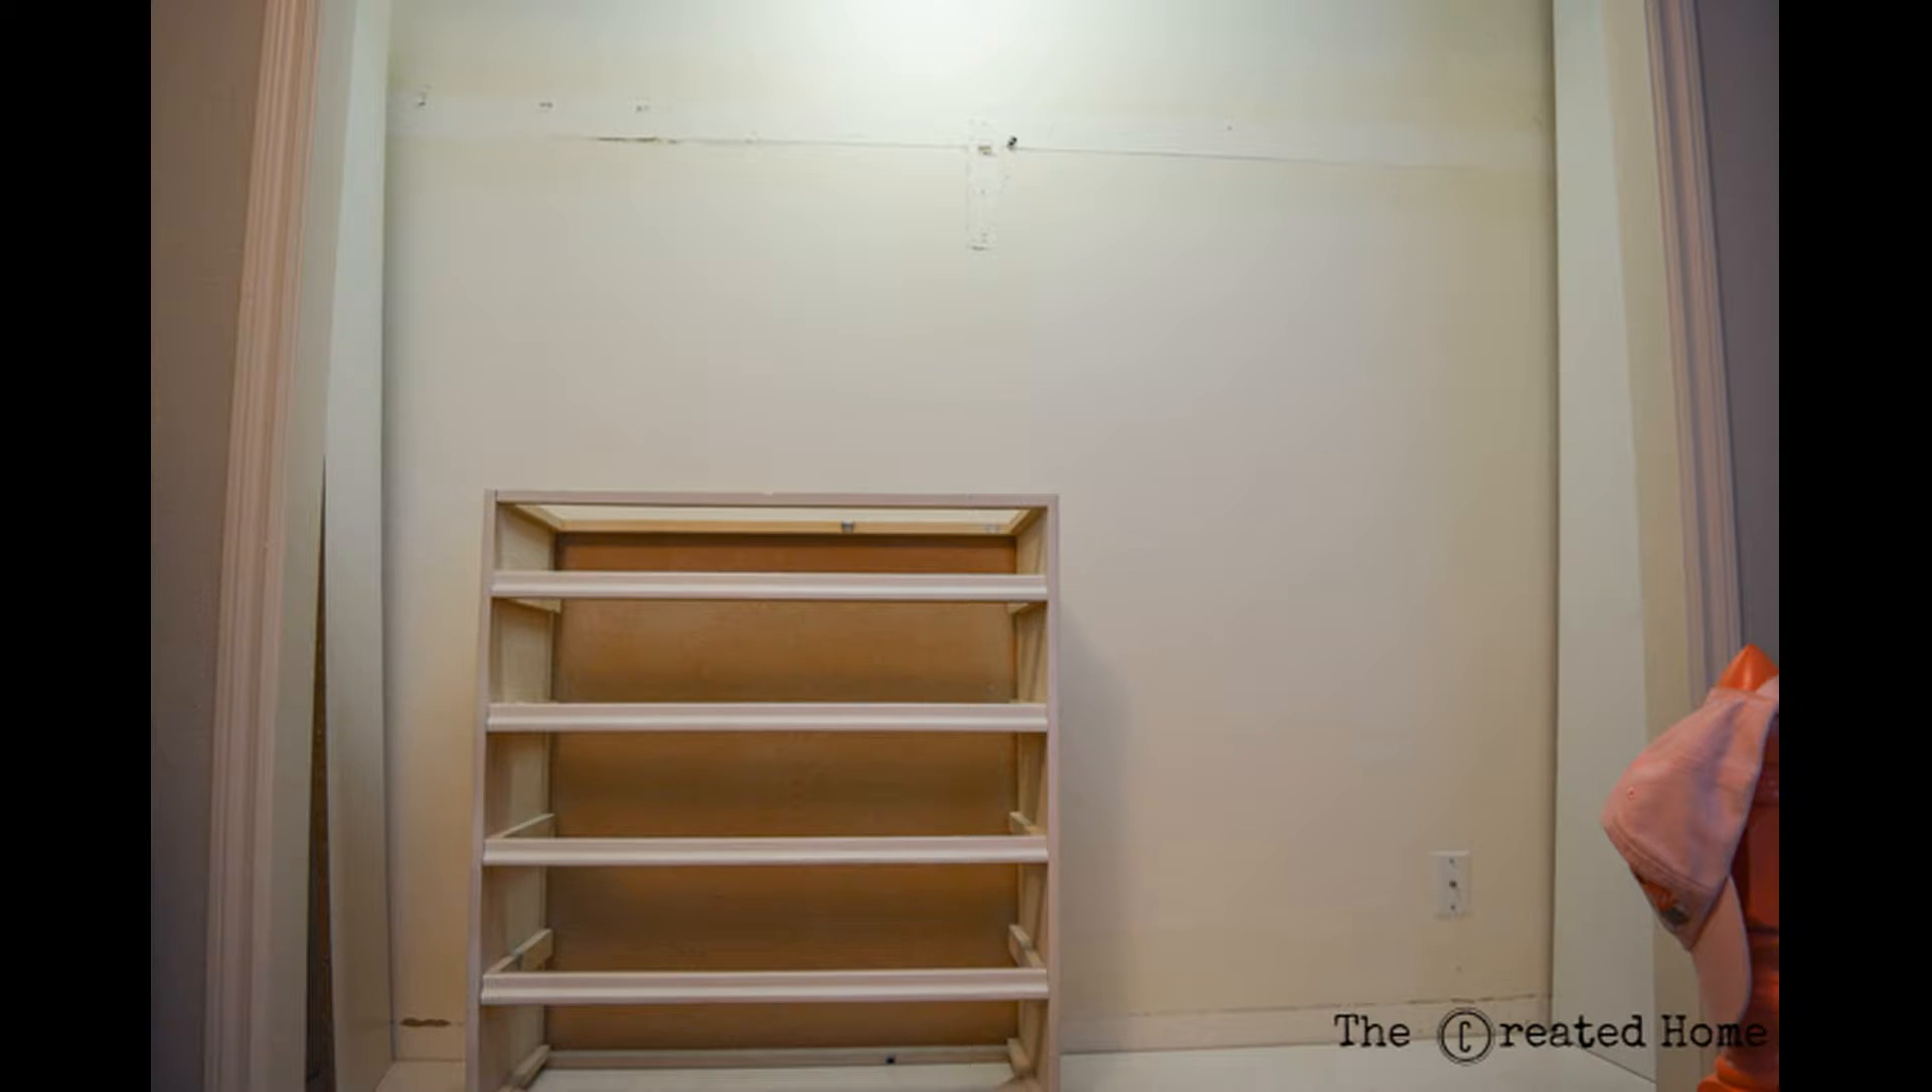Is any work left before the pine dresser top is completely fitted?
Yes.